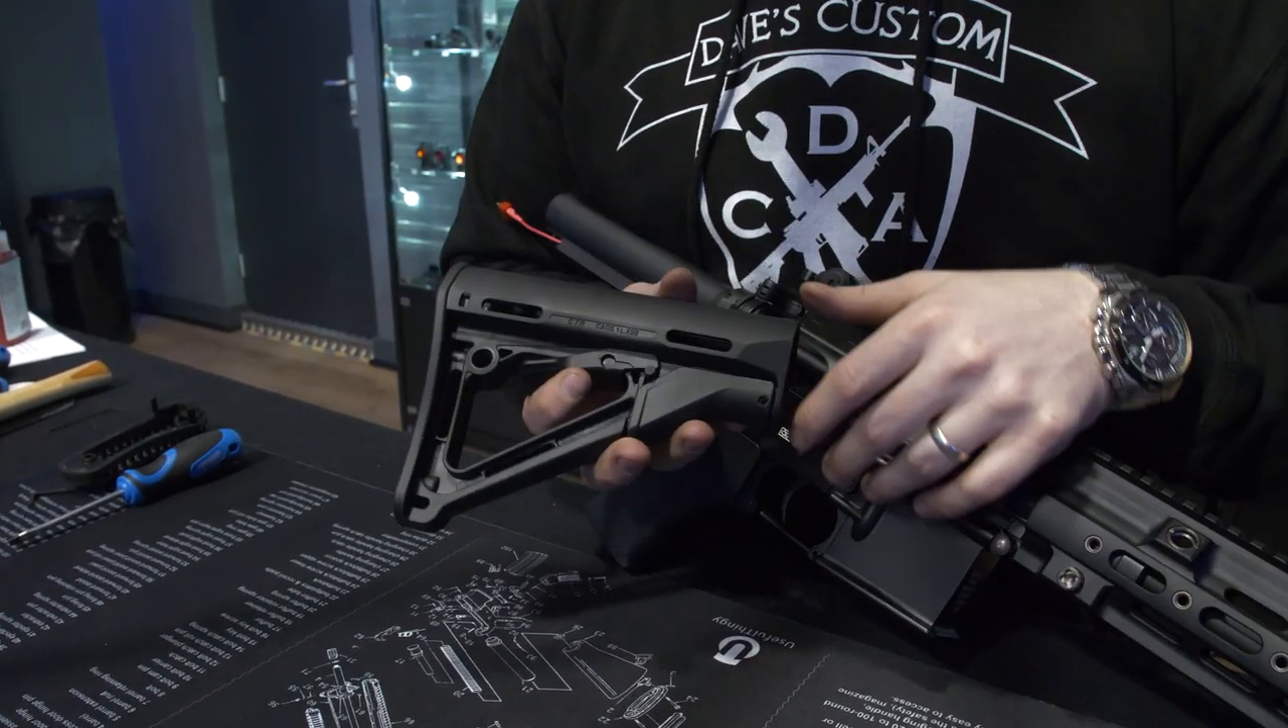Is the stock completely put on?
No.